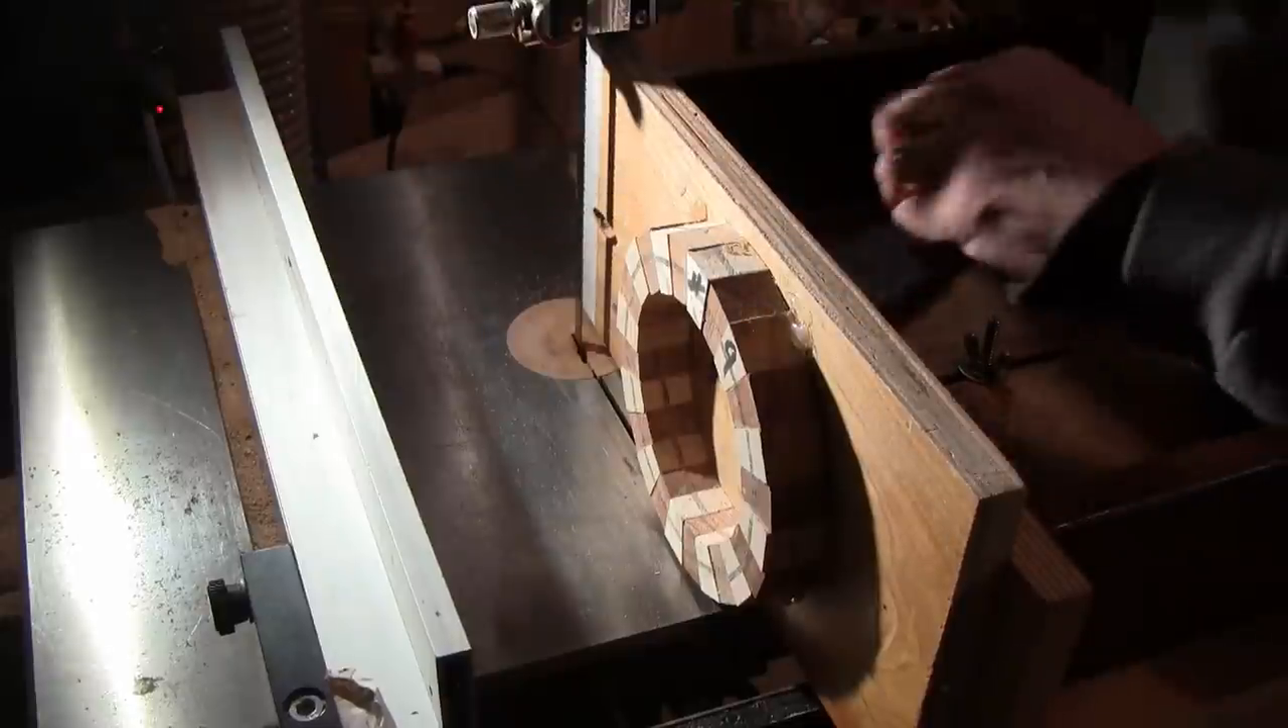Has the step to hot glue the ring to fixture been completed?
Yes.